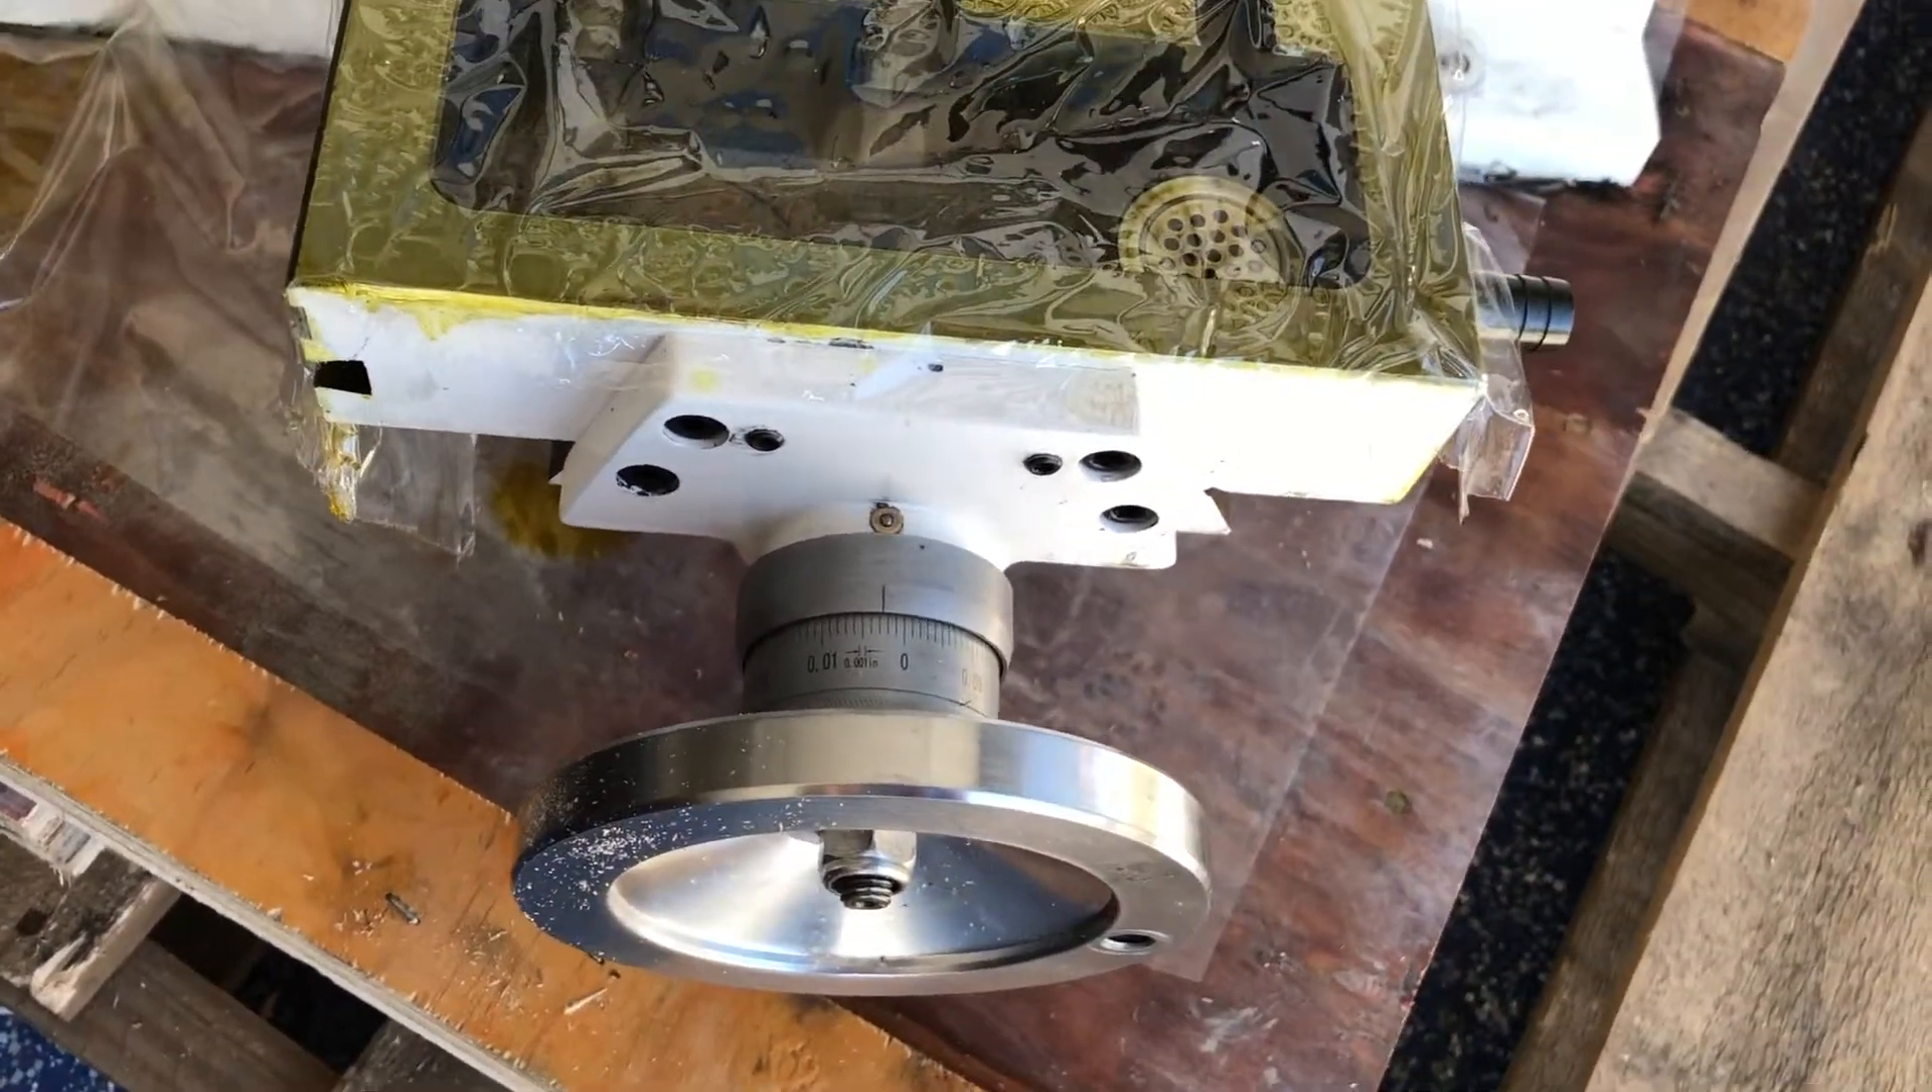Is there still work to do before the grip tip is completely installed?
Yes.